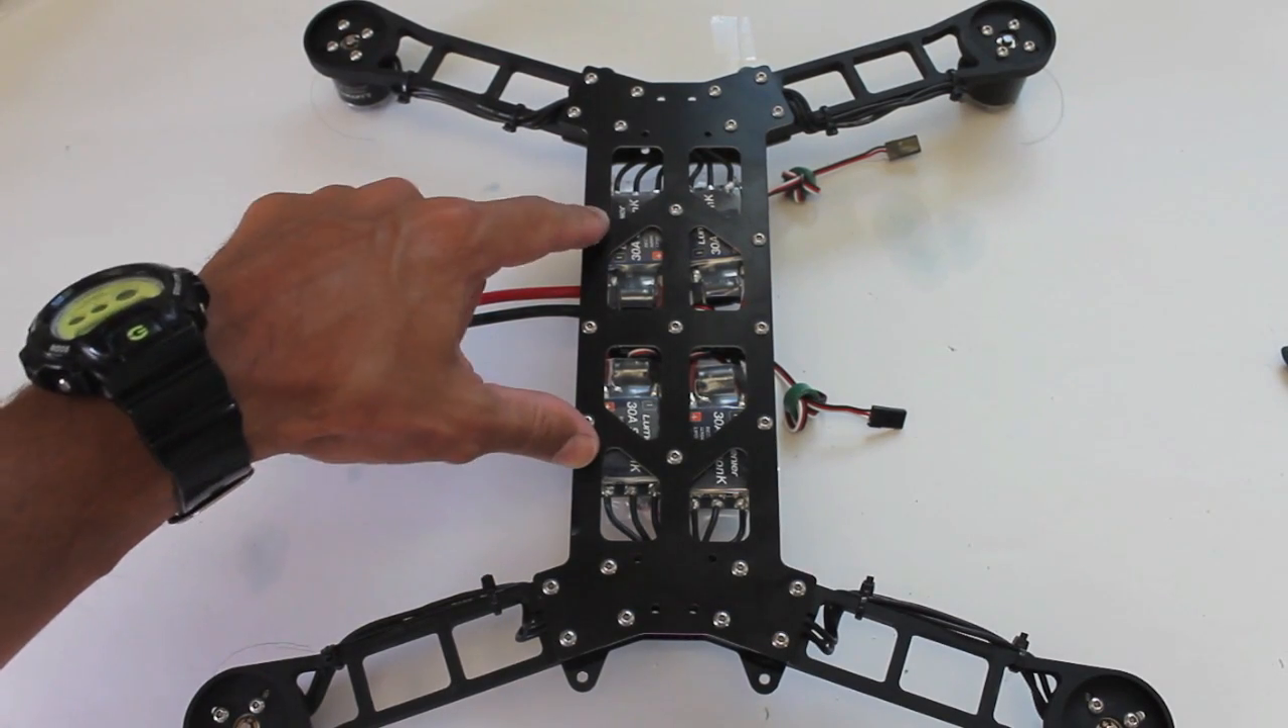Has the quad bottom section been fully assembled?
Yes.